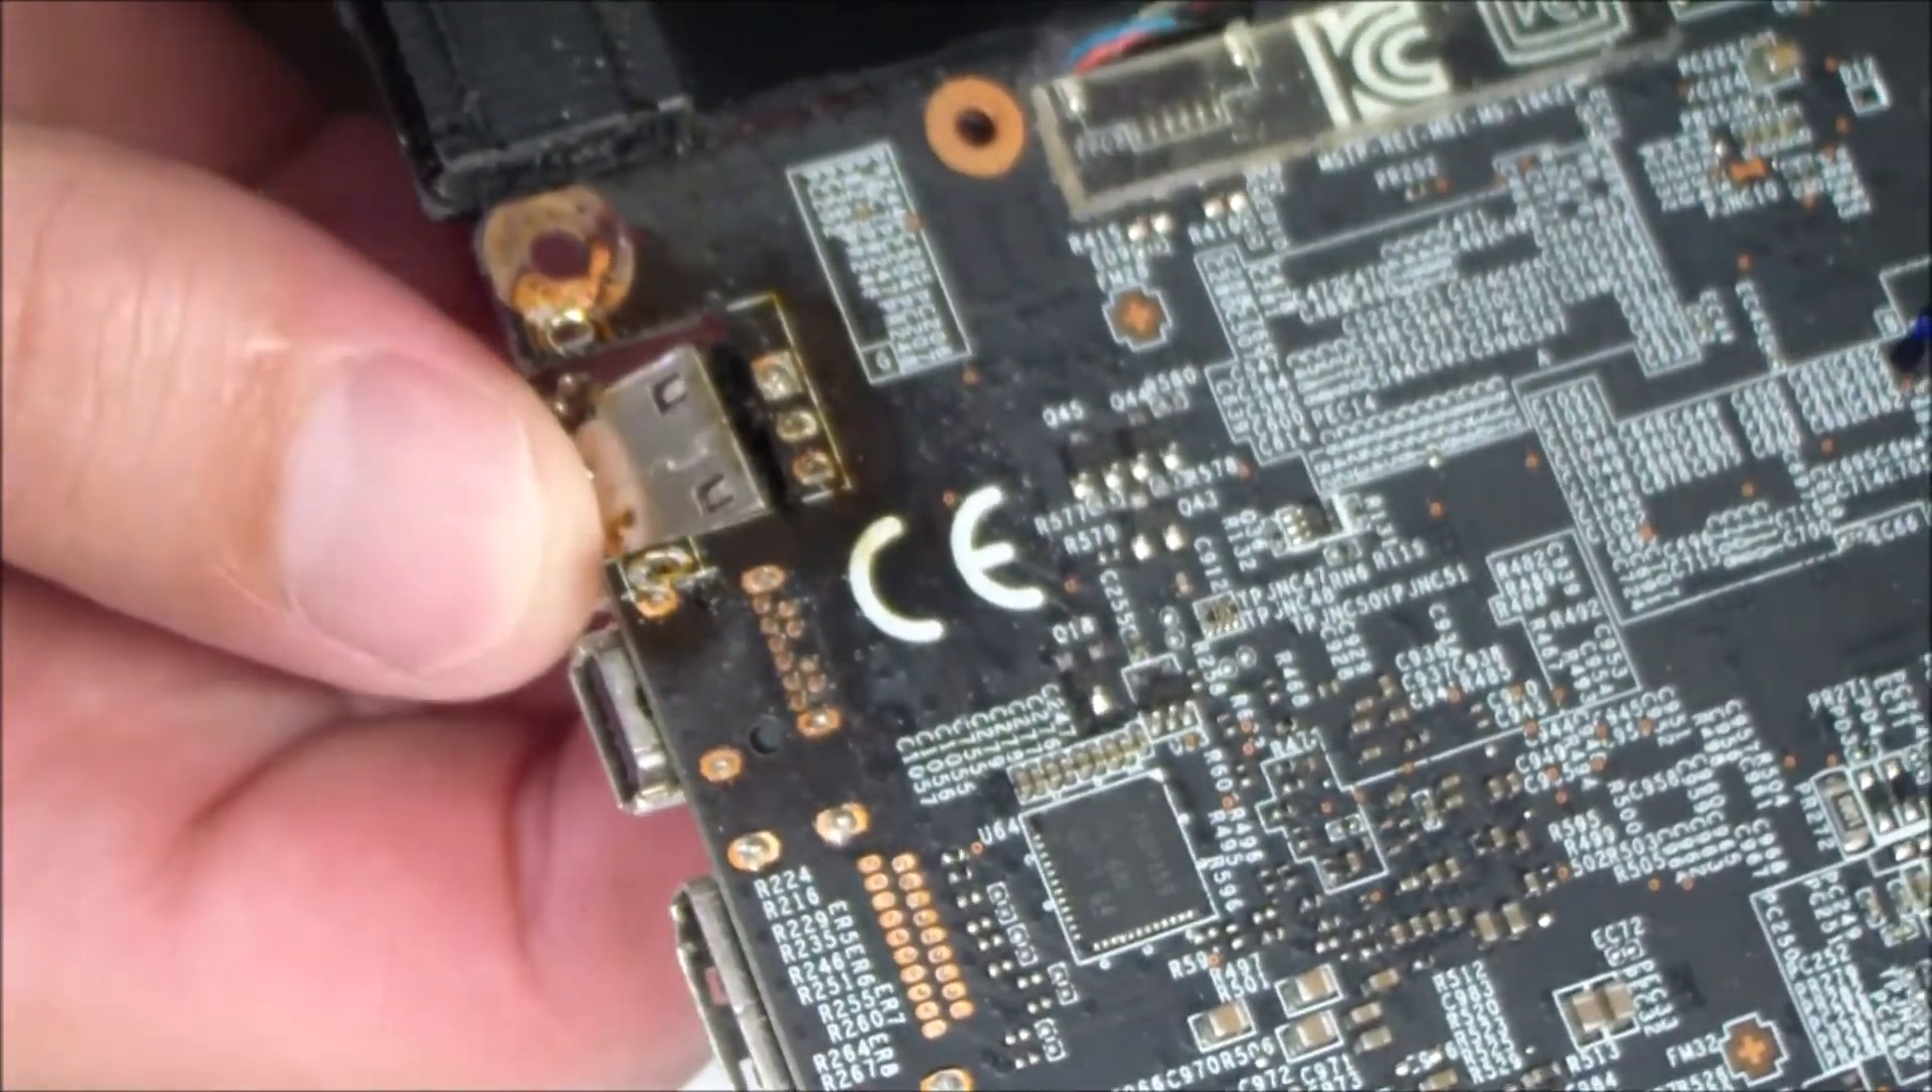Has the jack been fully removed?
No.